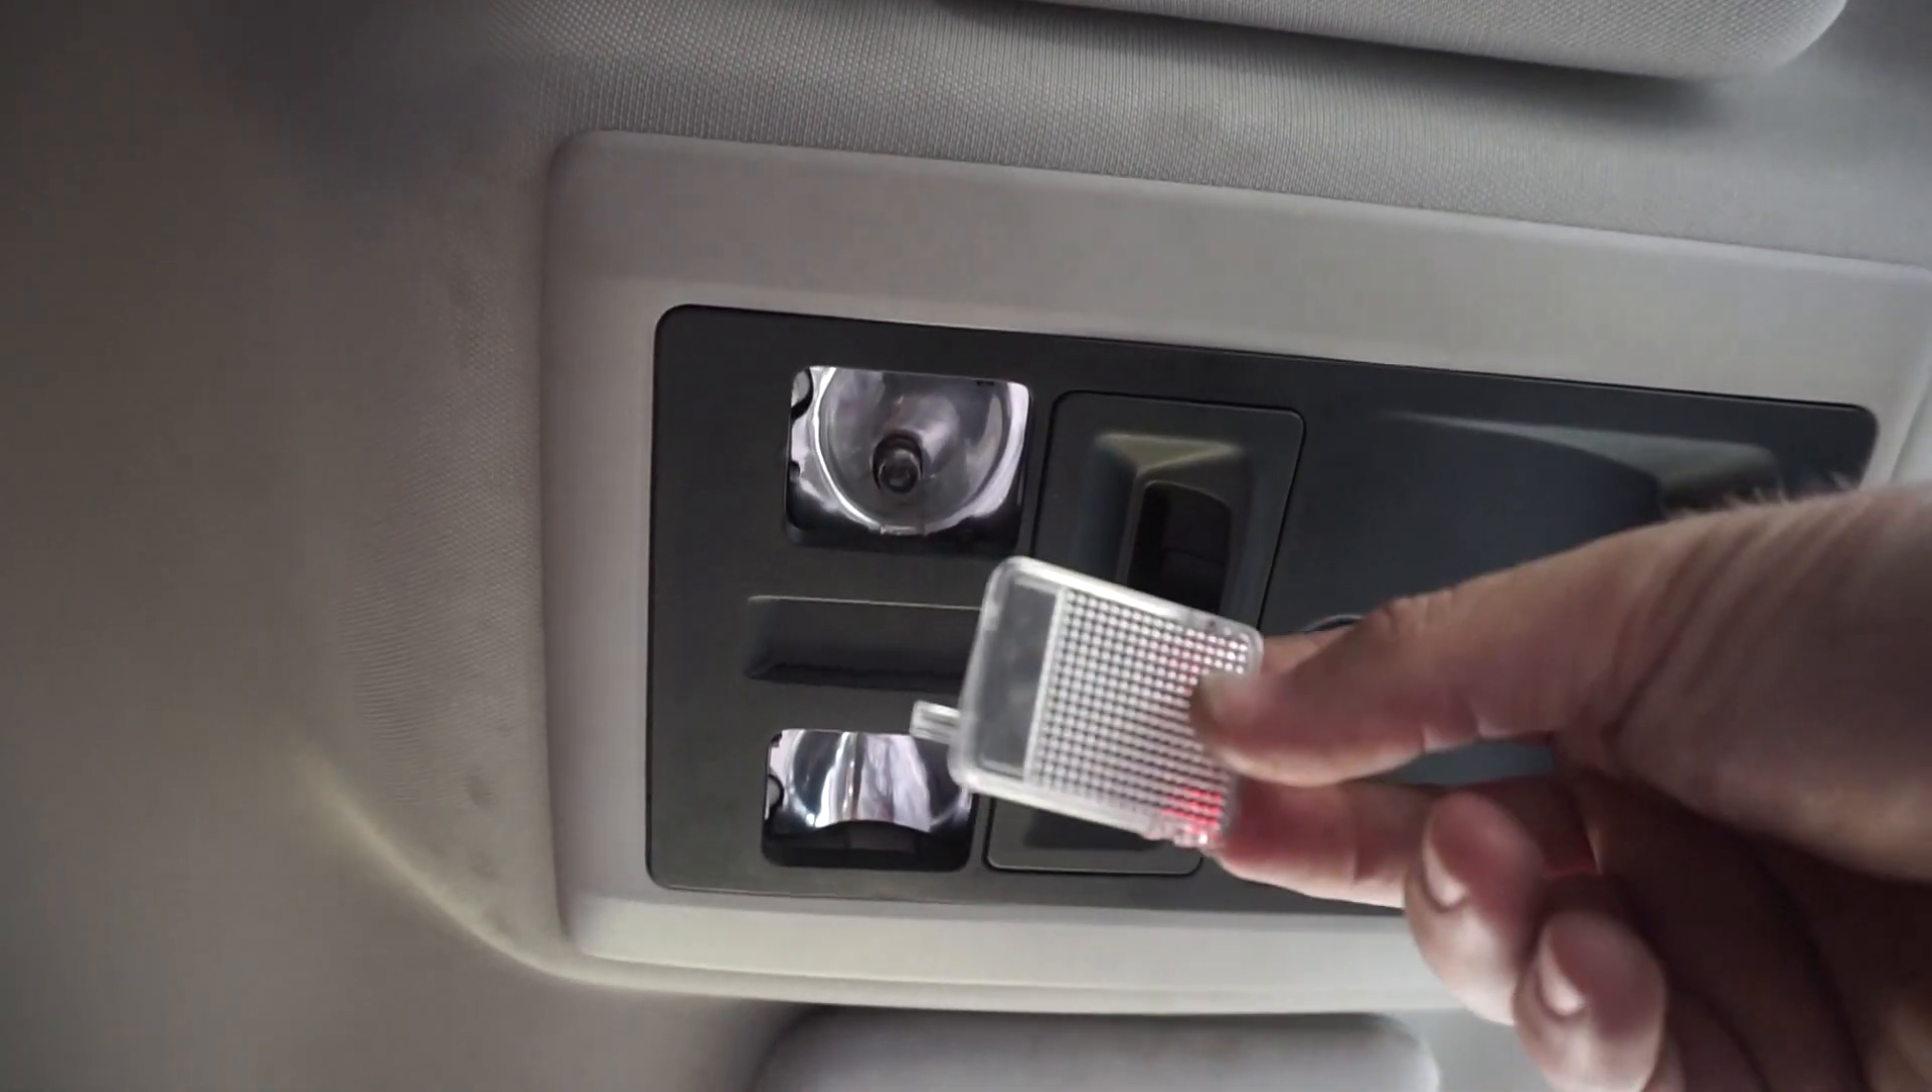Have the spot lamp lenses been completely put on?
No.